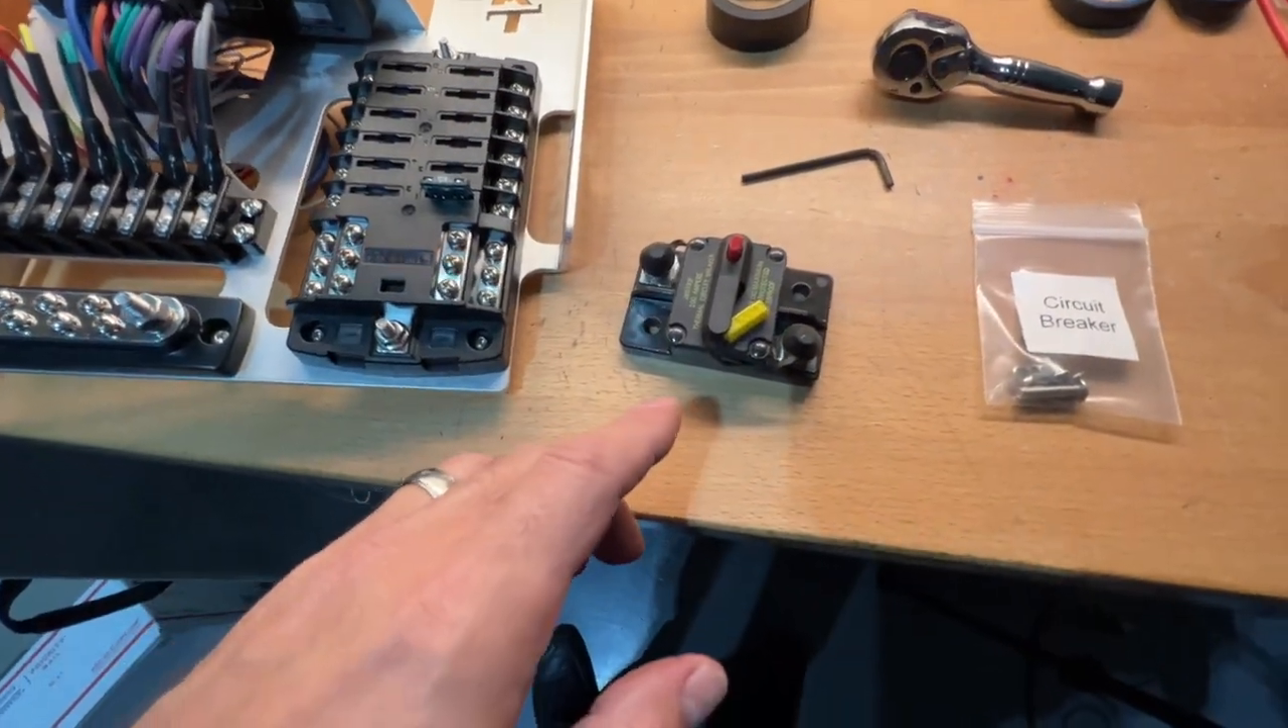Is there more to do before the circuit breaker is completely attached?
Yes.